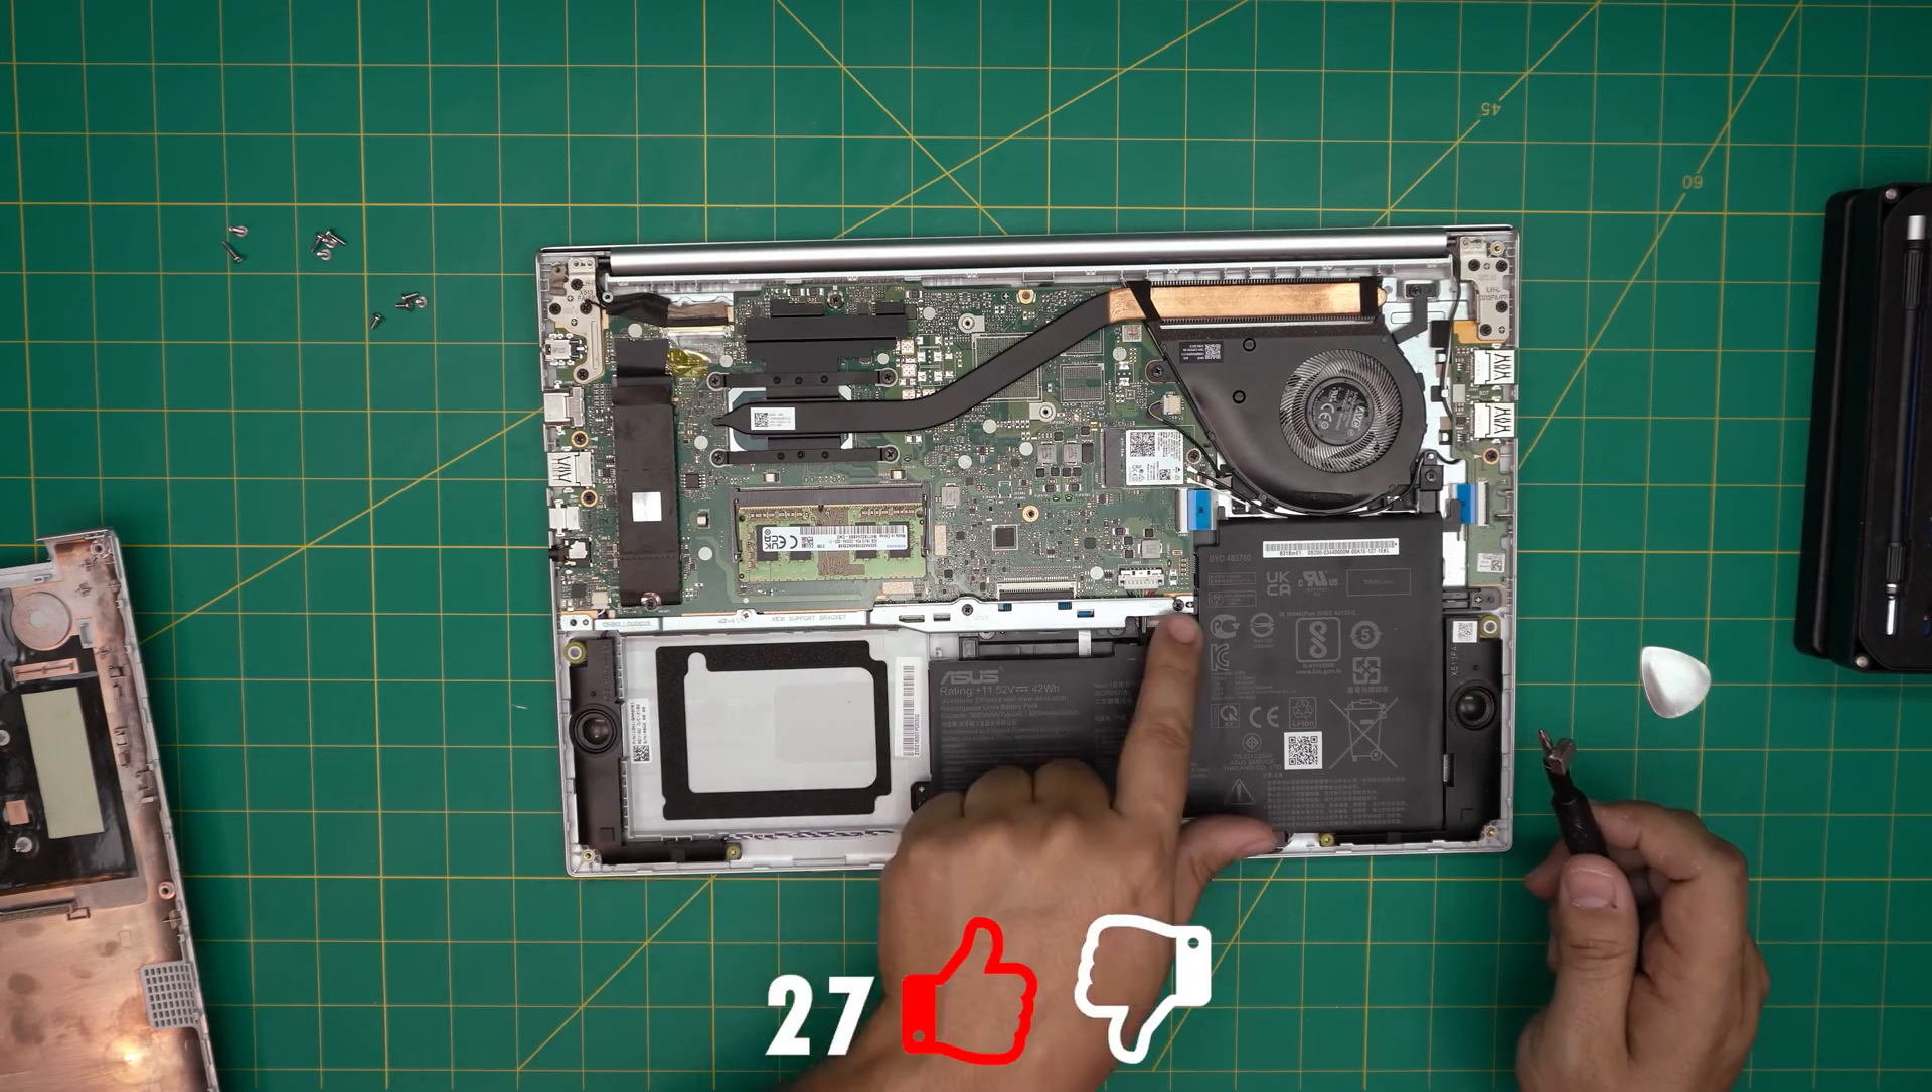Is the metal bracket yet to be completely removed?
Yes.